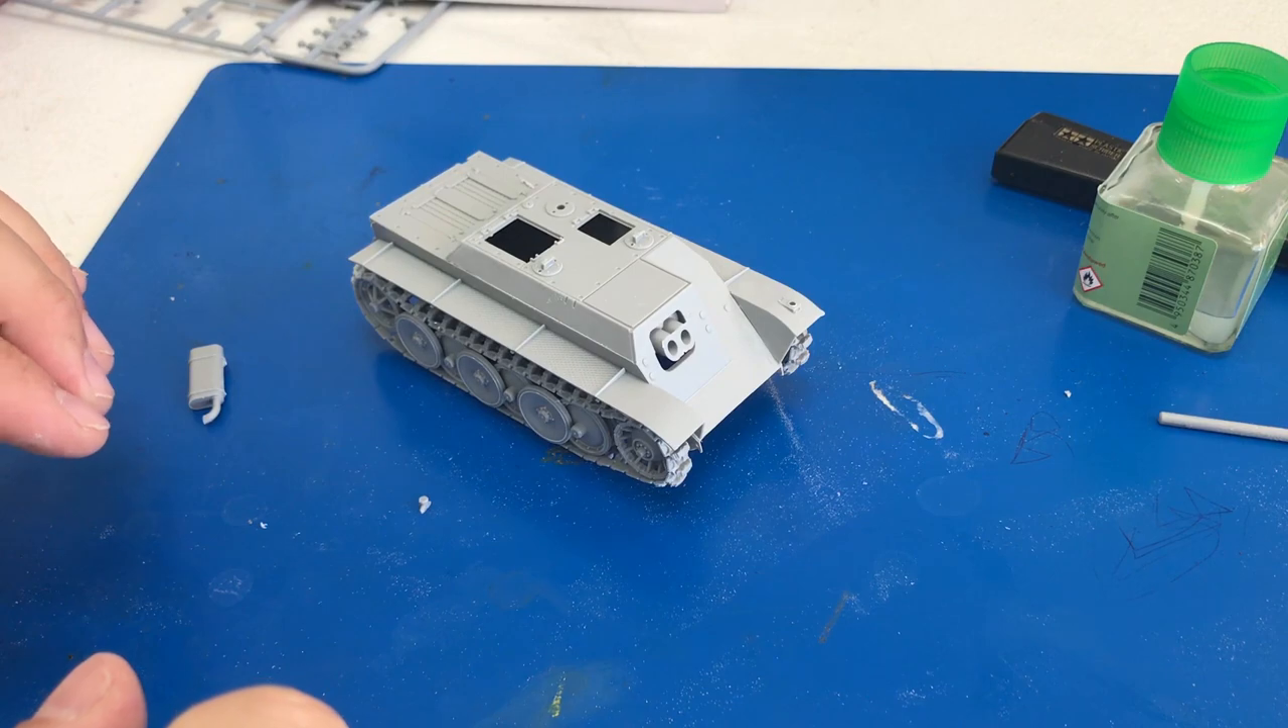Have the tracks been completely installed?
Yes.